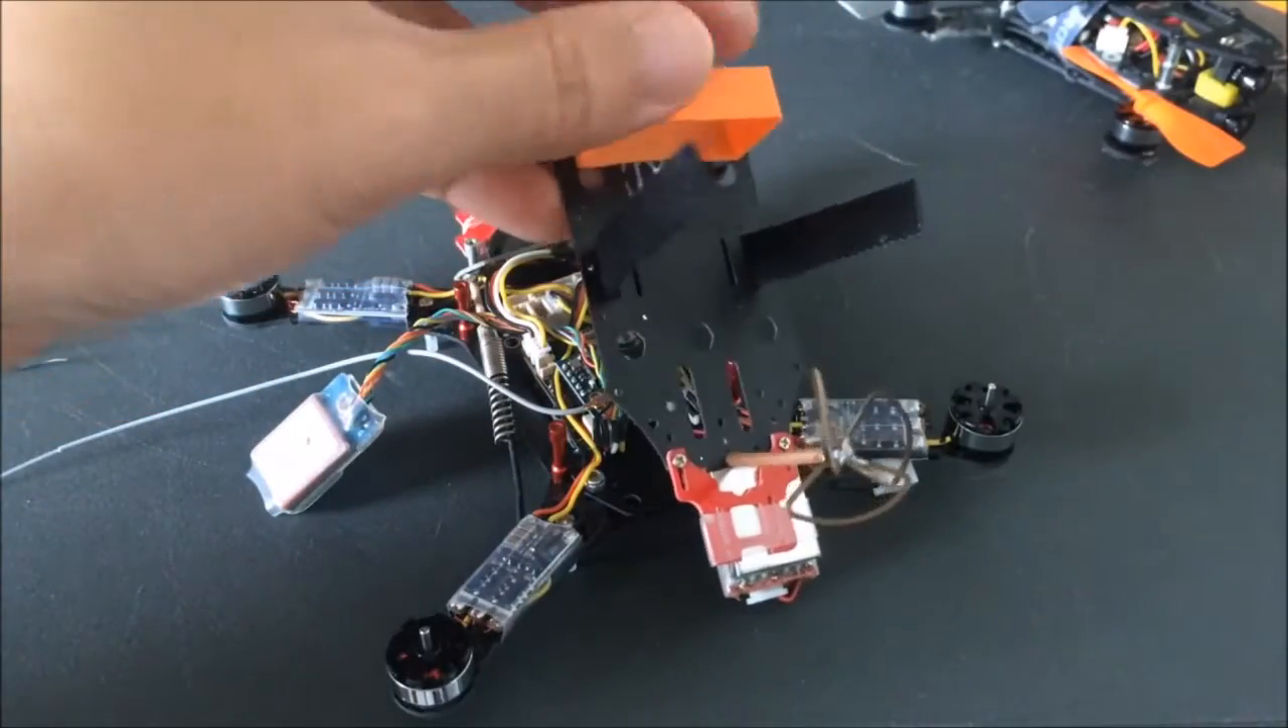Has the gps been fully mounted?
No.